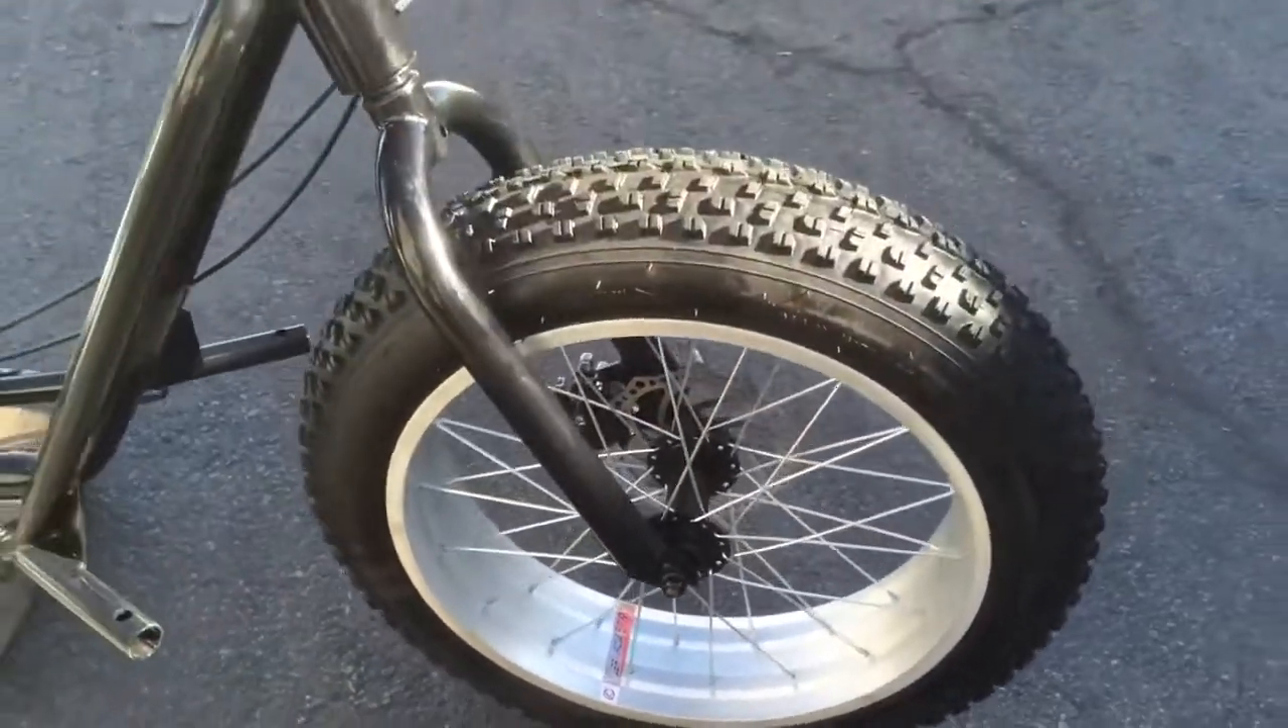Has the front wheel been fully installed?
Yes.